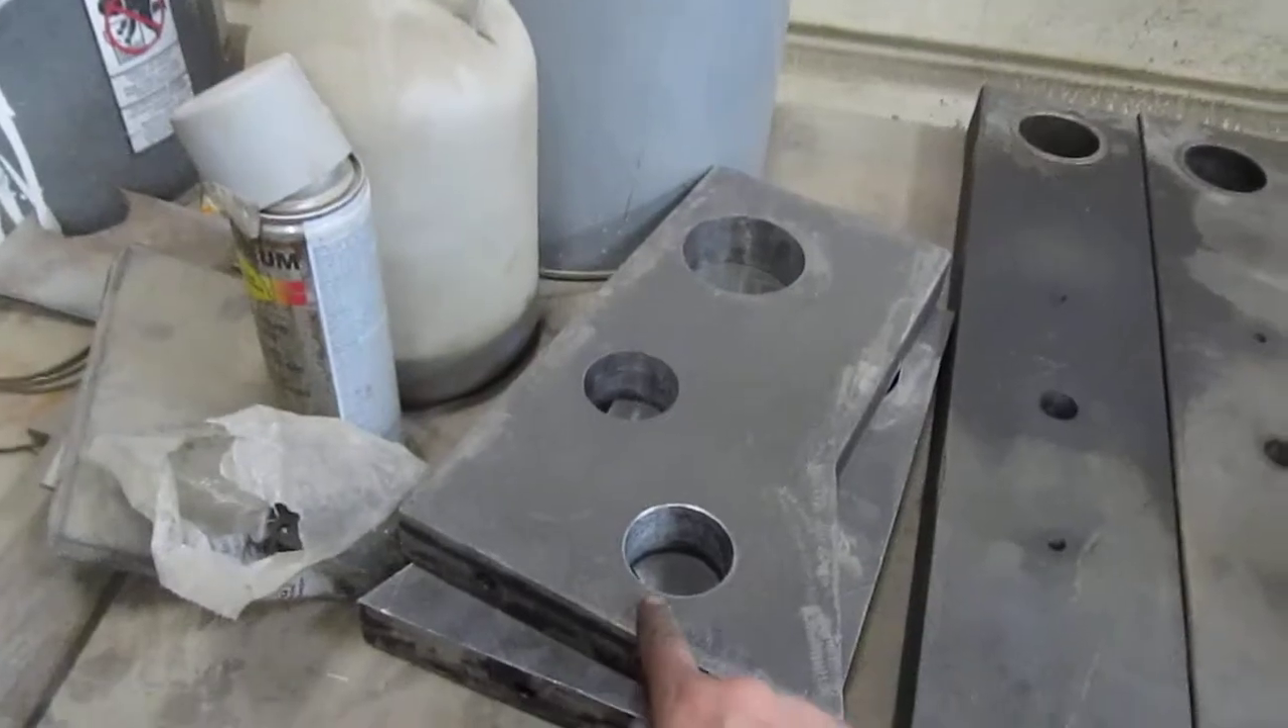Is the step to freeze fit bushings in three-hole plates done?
No.